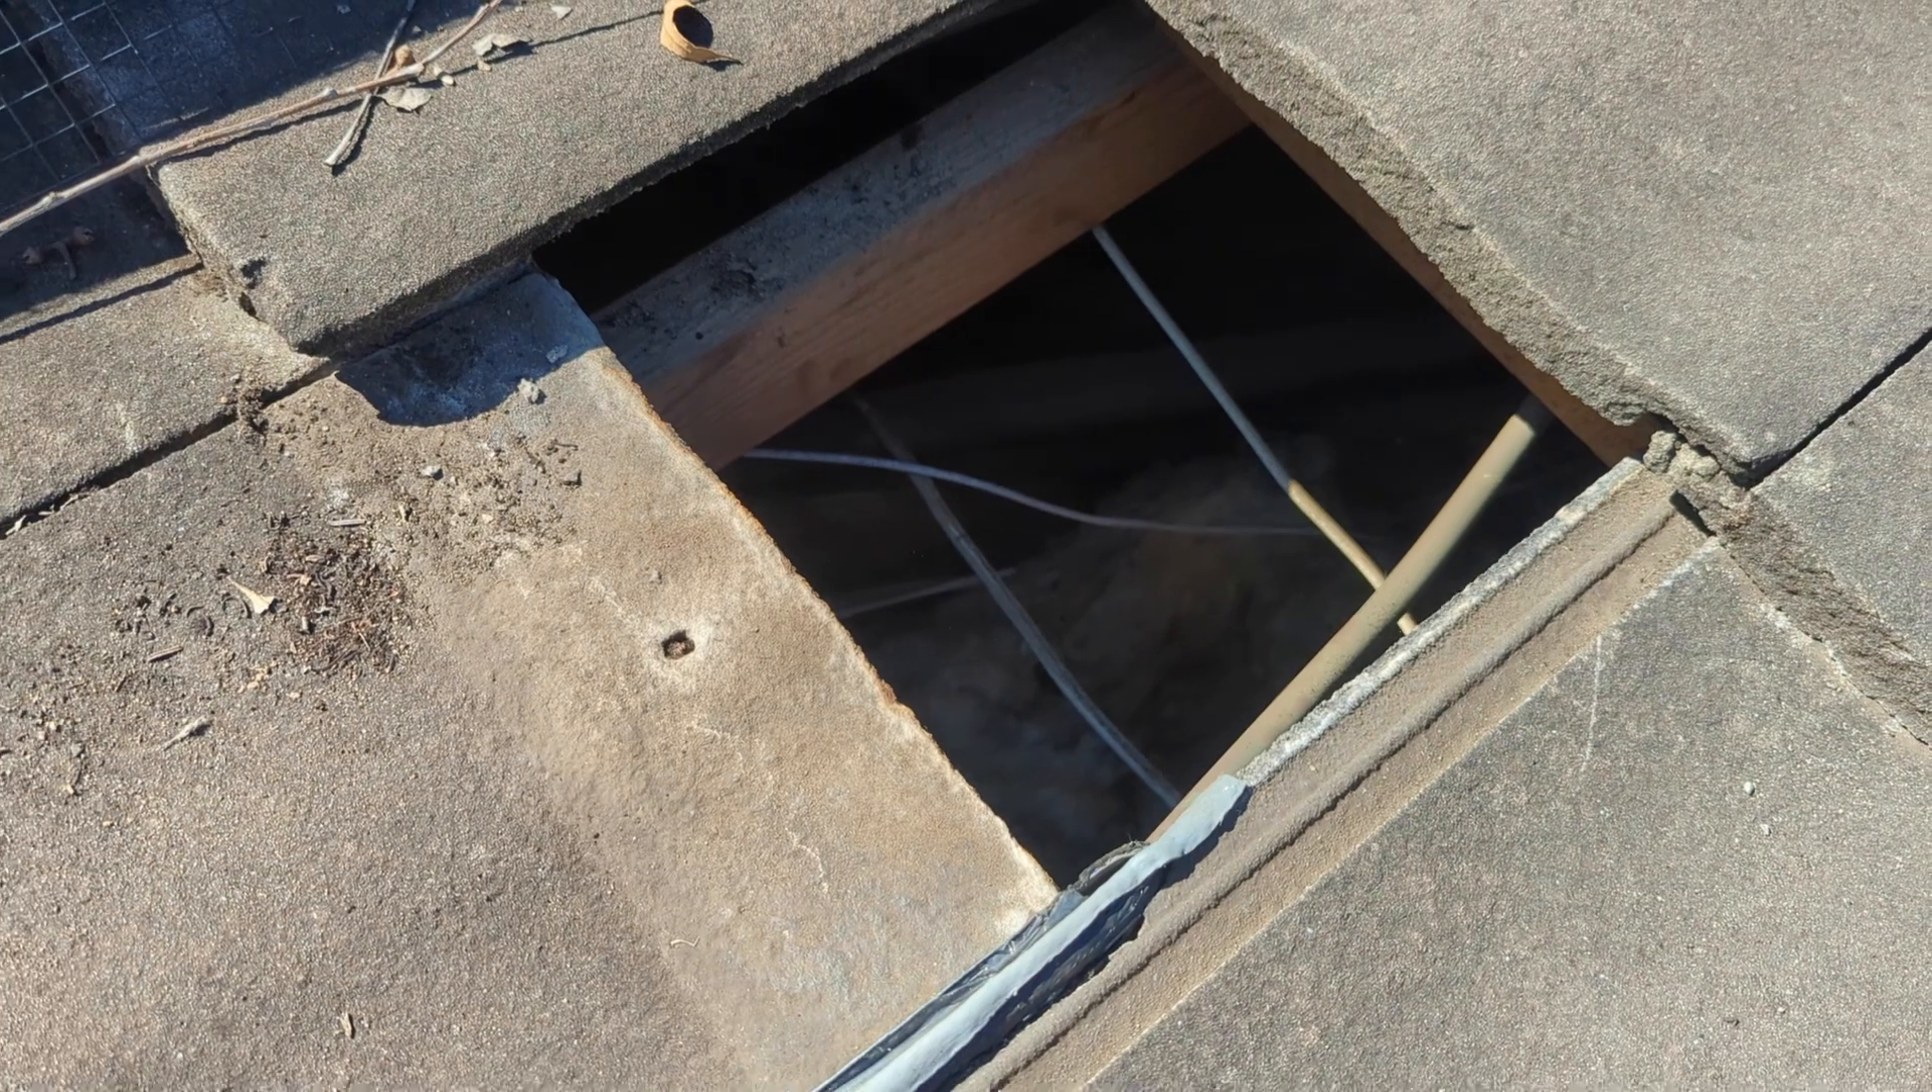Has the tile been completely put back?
No.